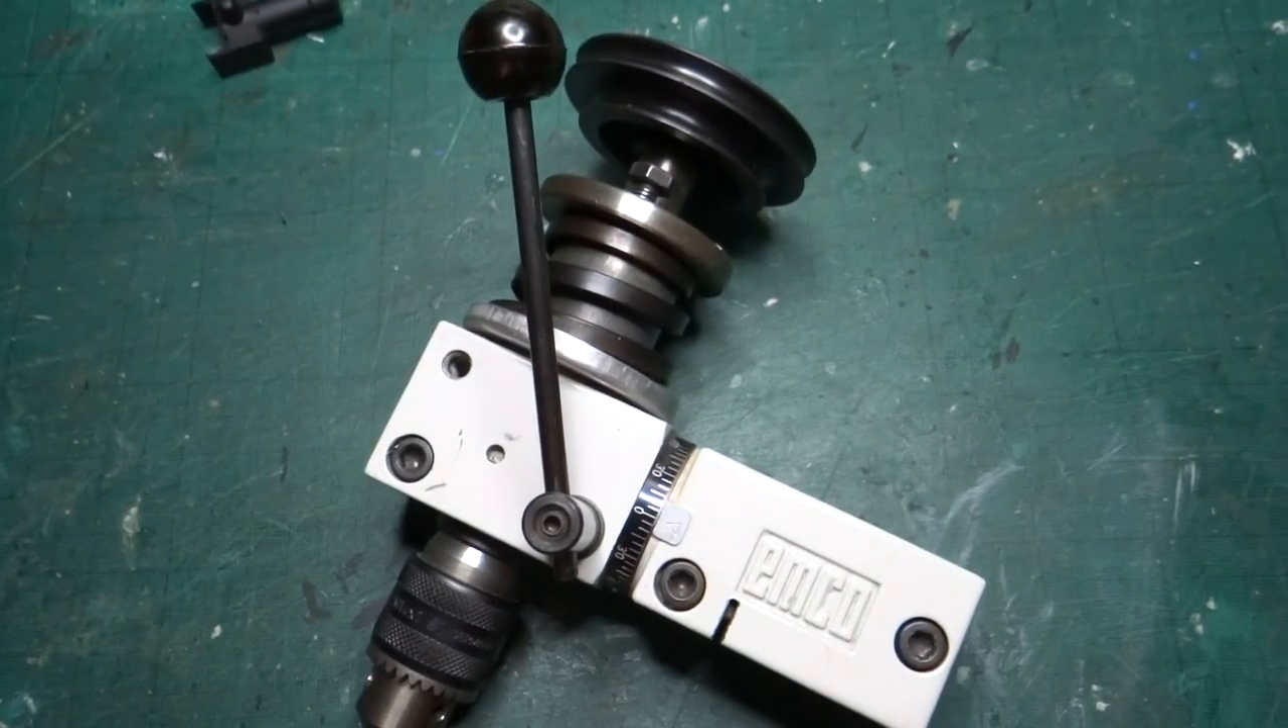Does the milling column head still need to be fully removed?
No.